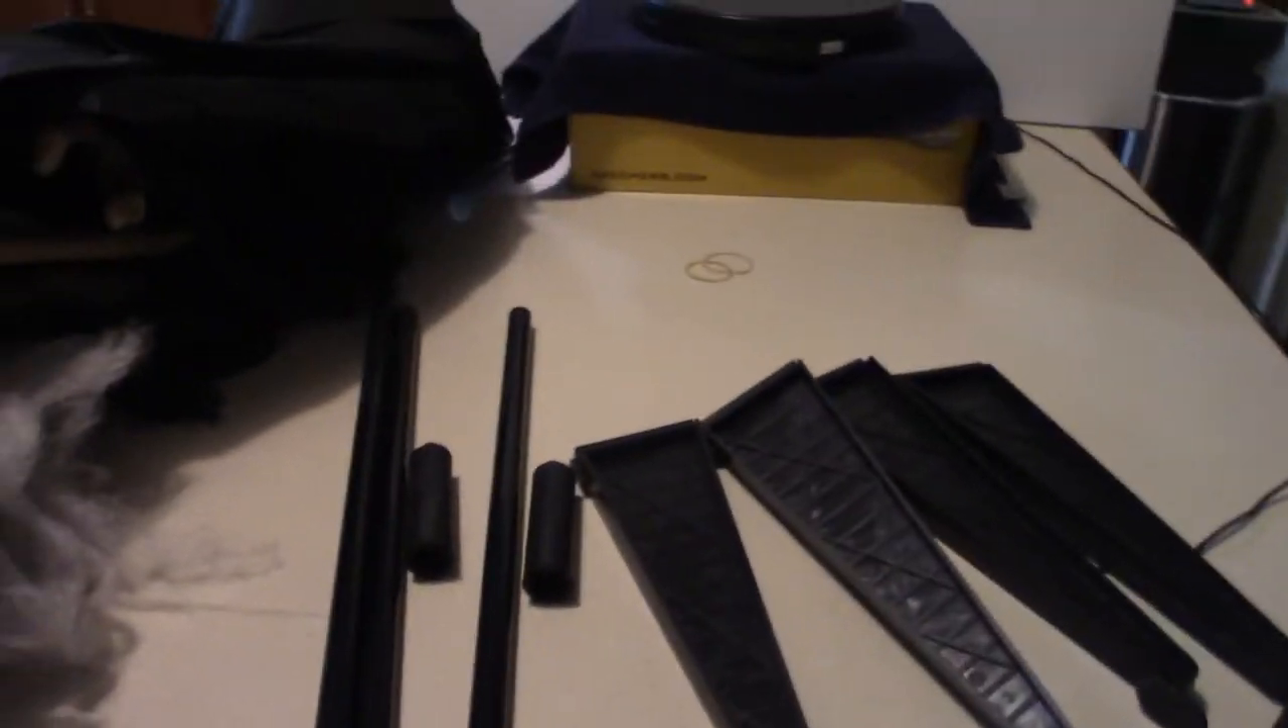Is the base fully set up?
No.